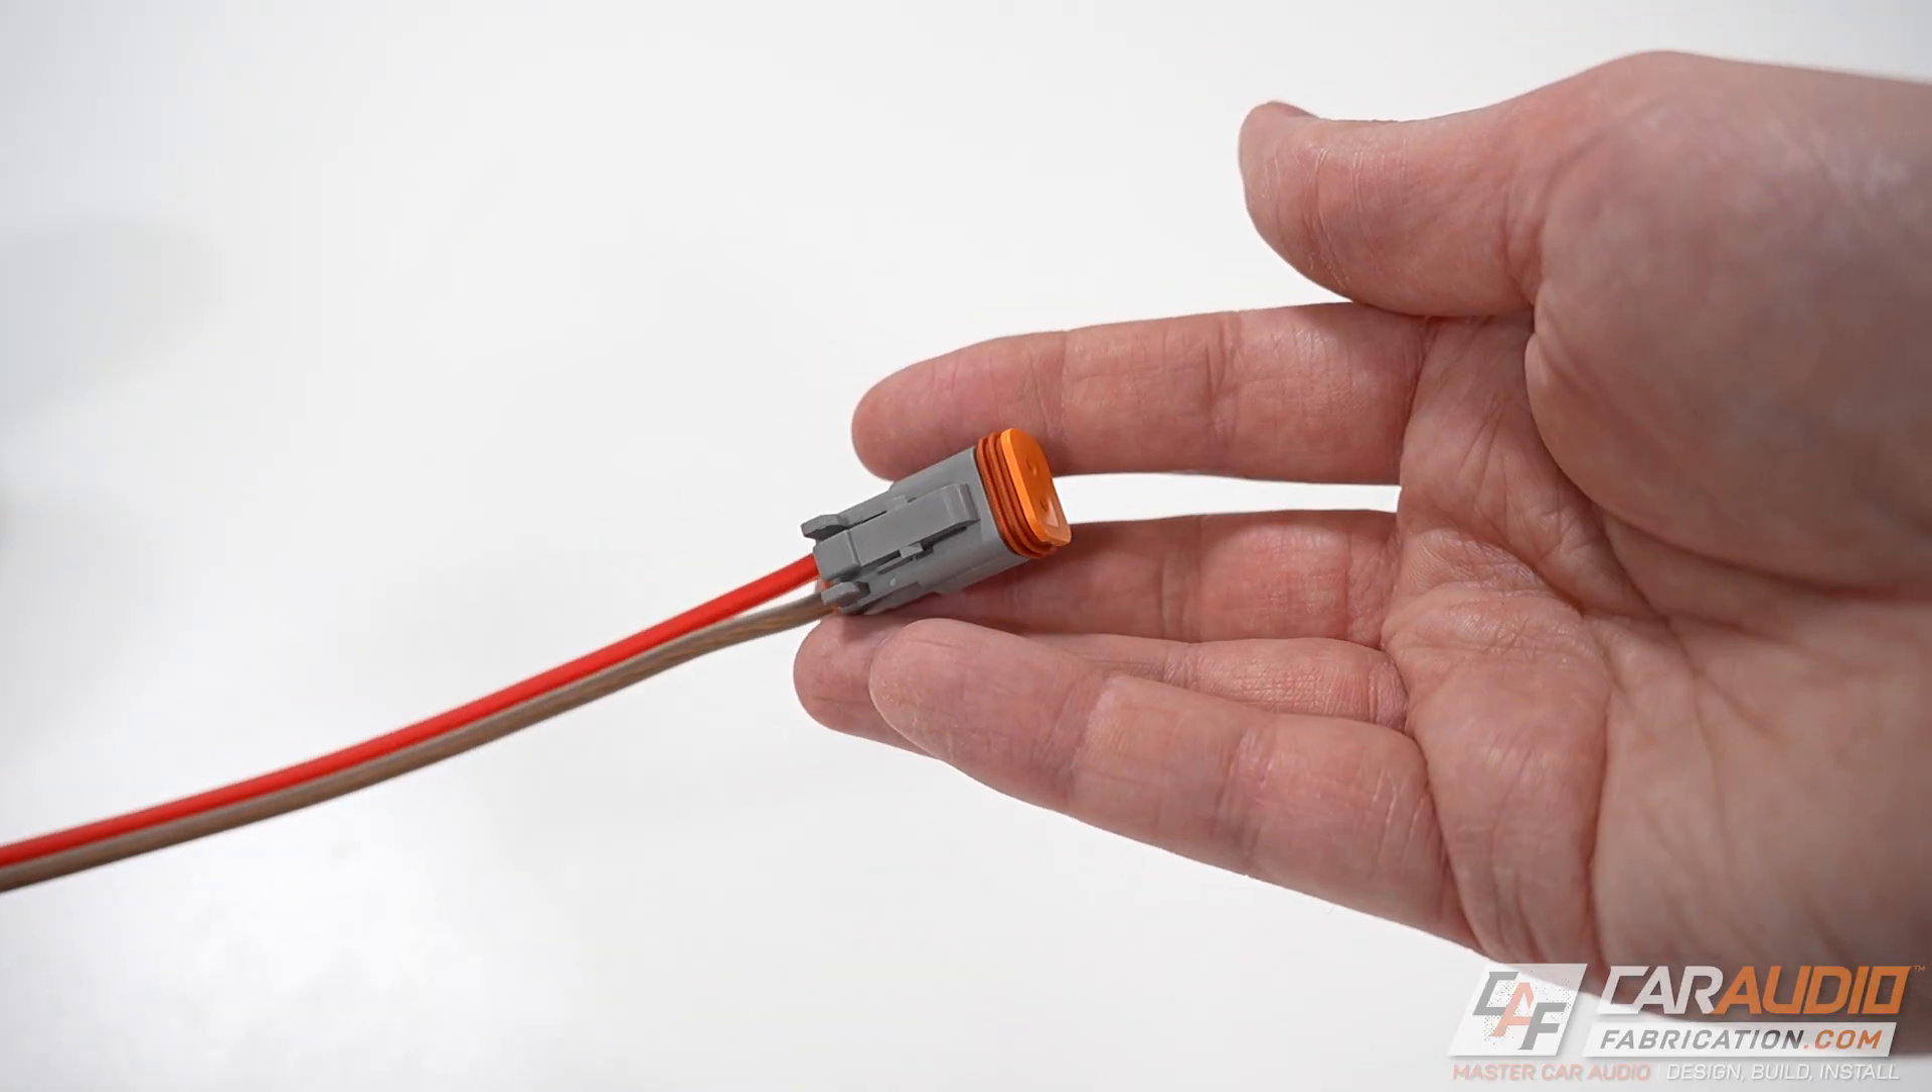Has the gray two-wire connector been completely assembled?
Yes.